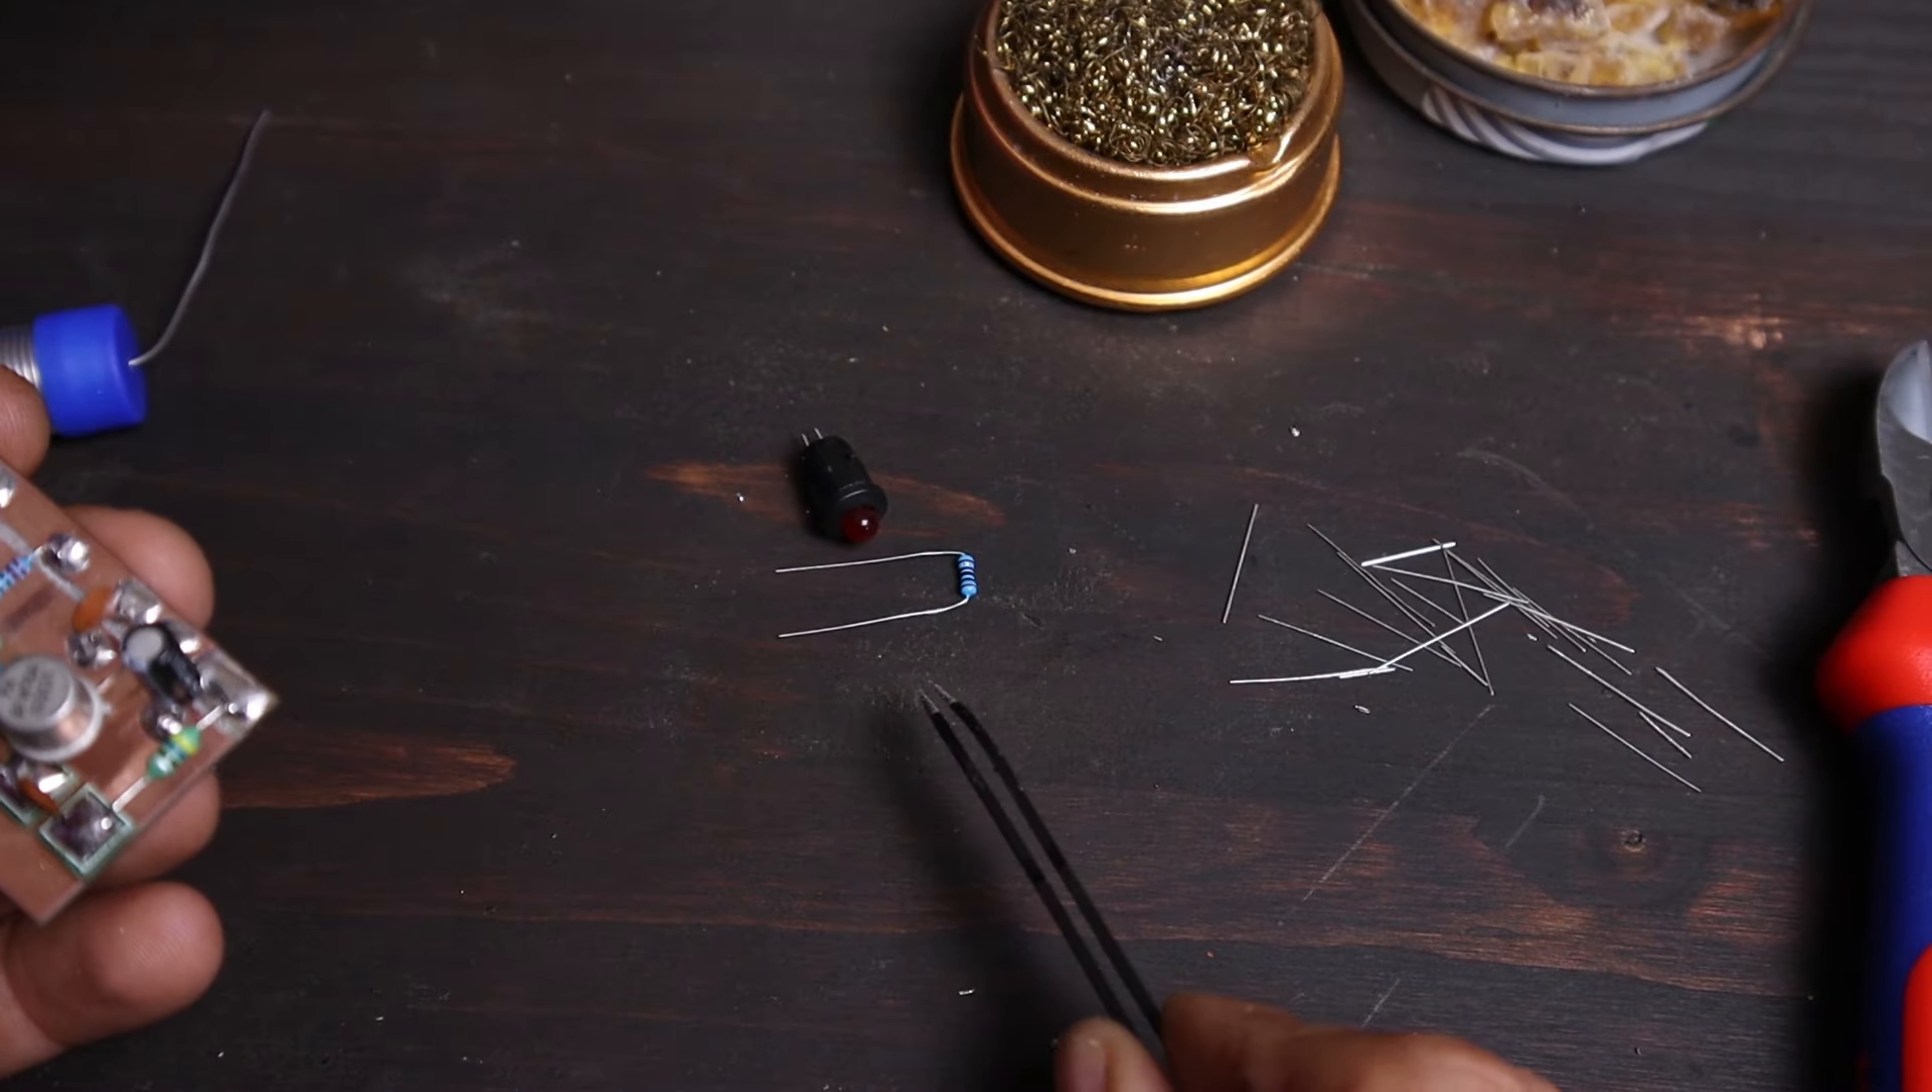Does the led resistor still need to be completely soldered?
Yes.